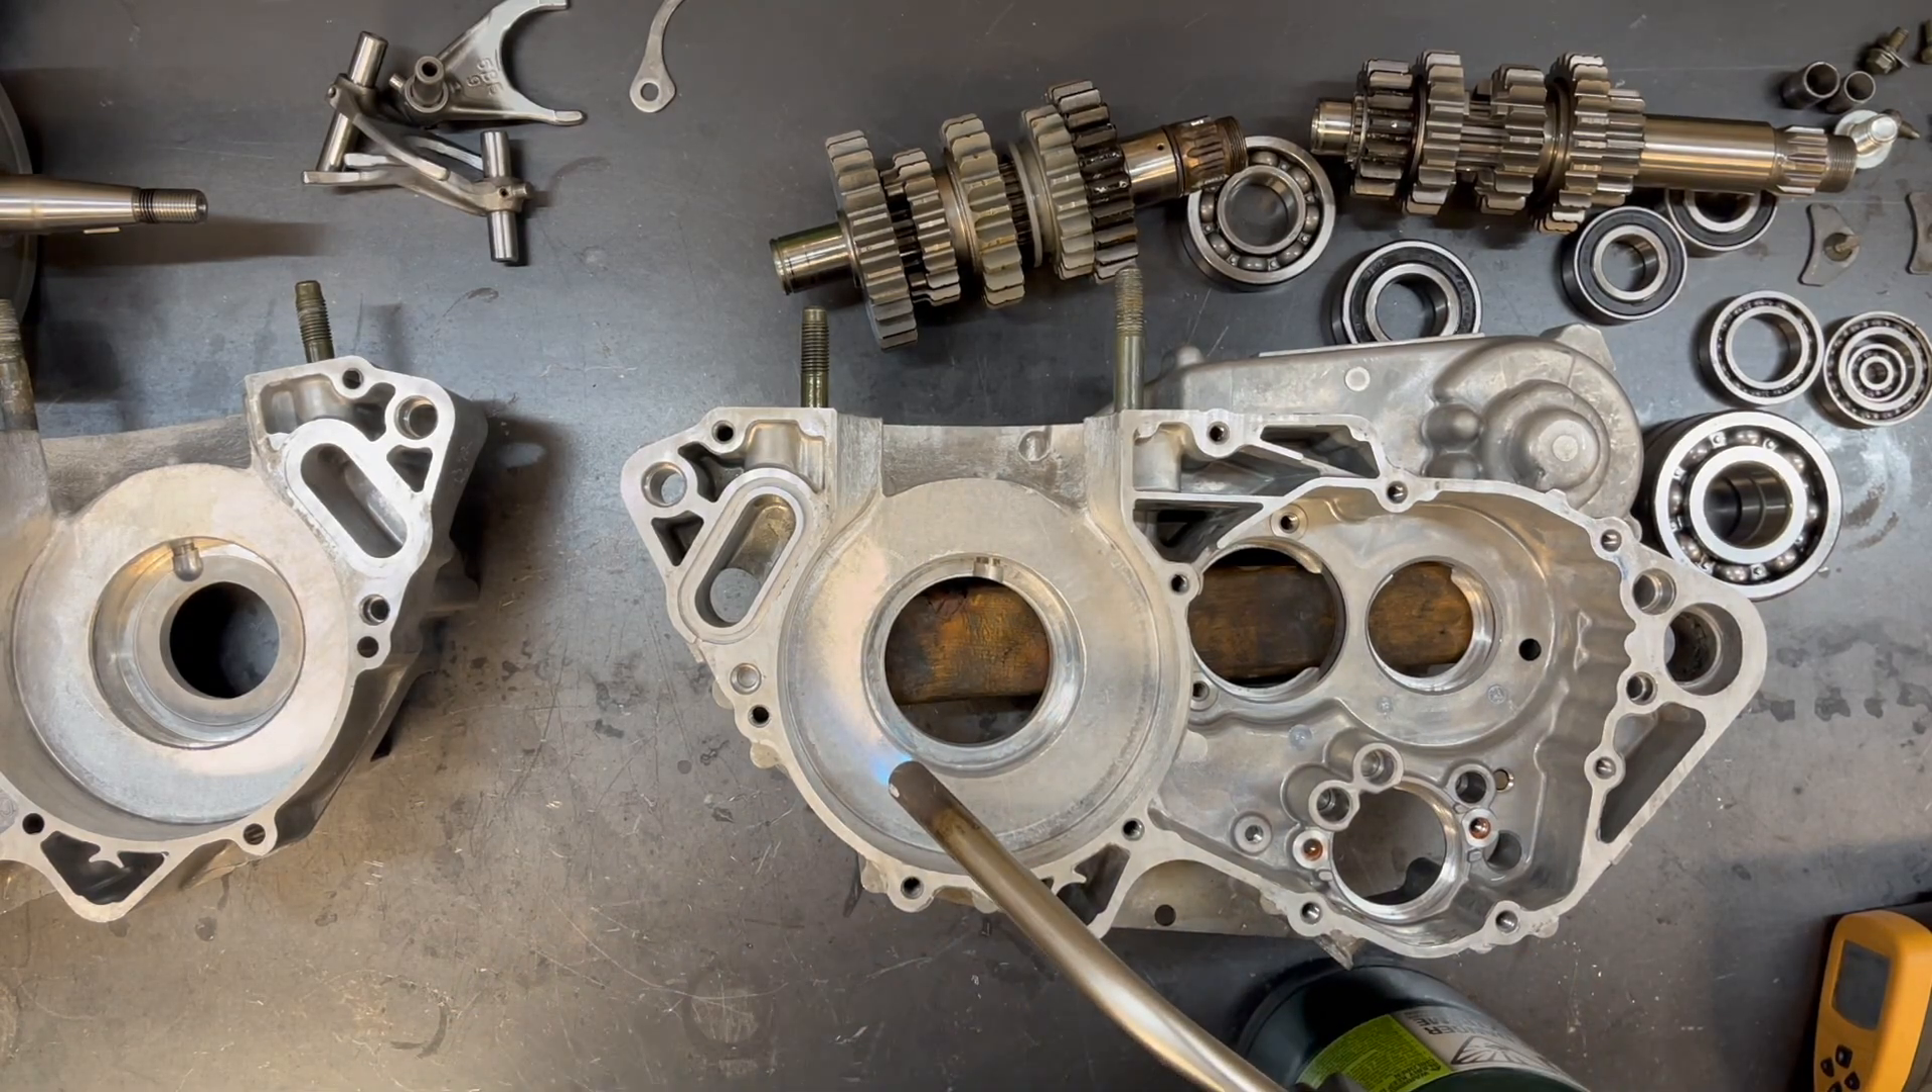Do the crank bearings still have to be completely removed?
No.